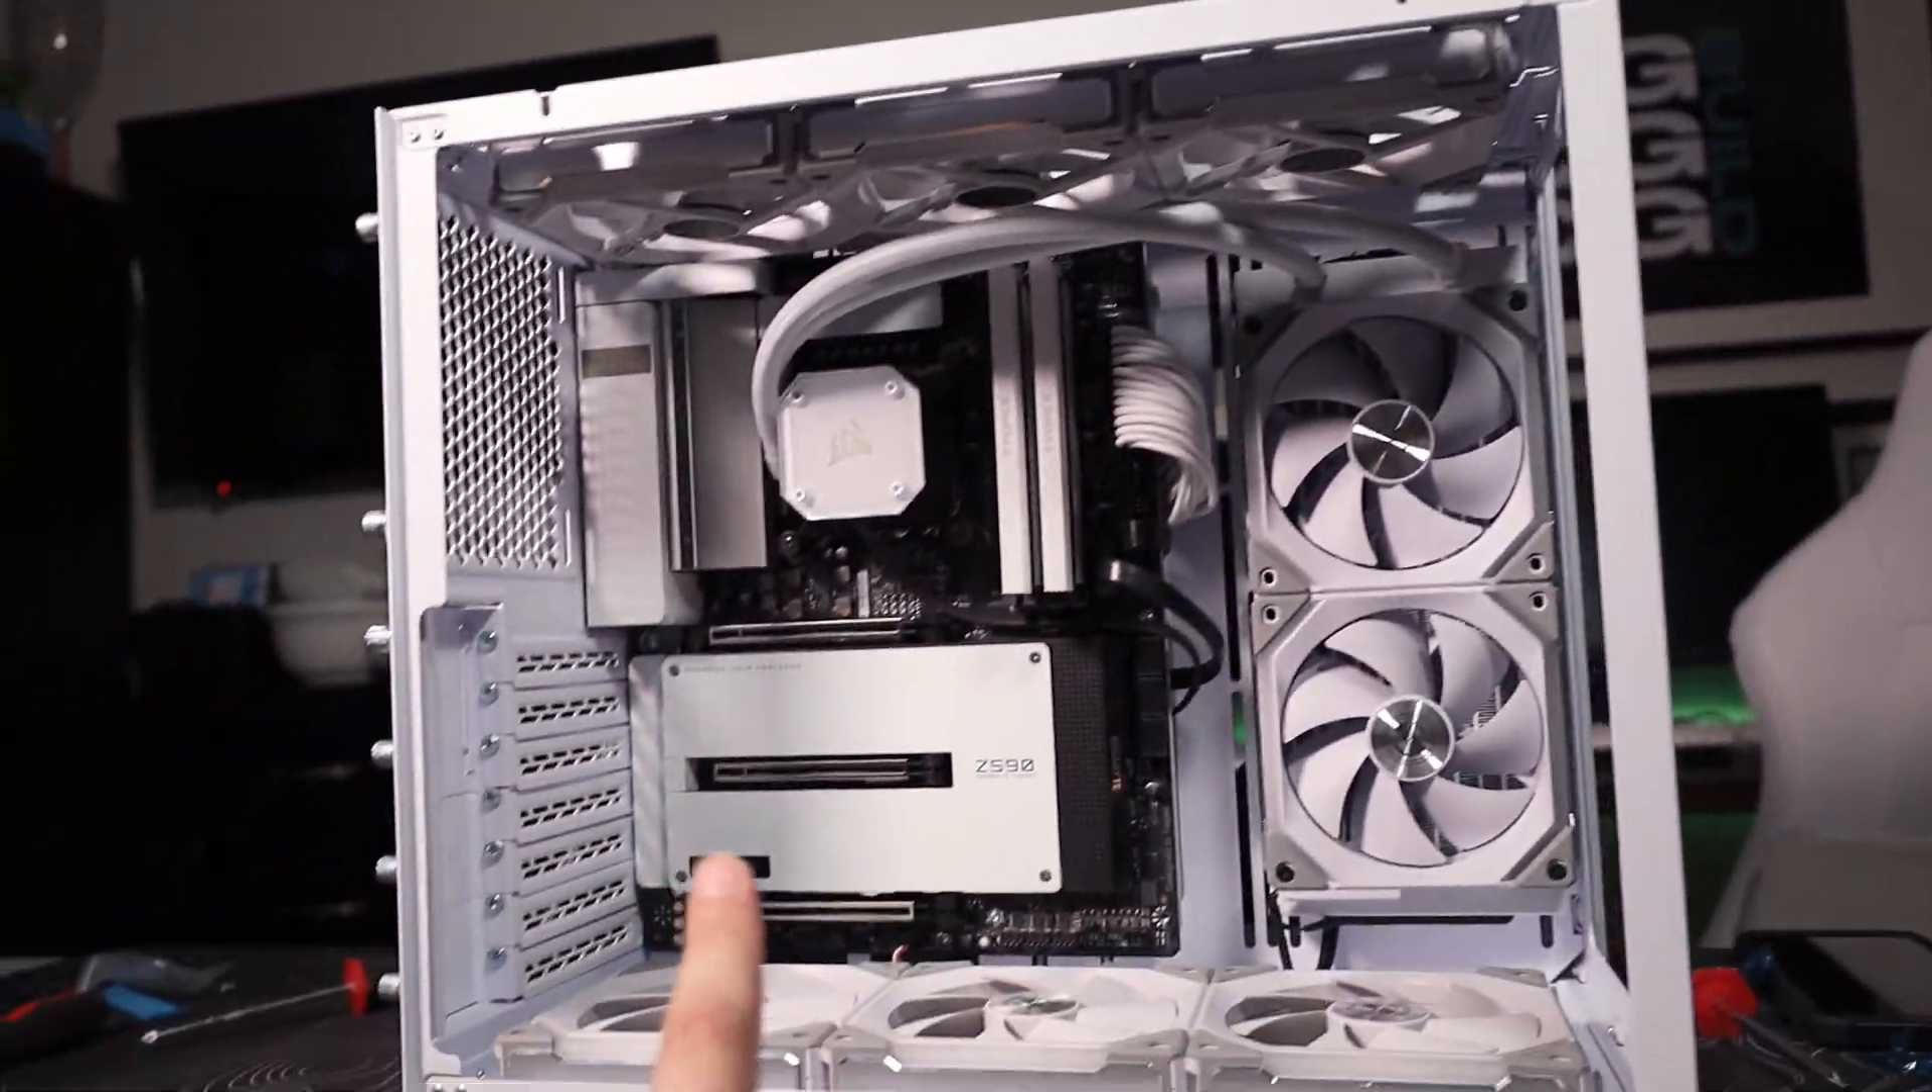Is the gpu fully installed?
No.